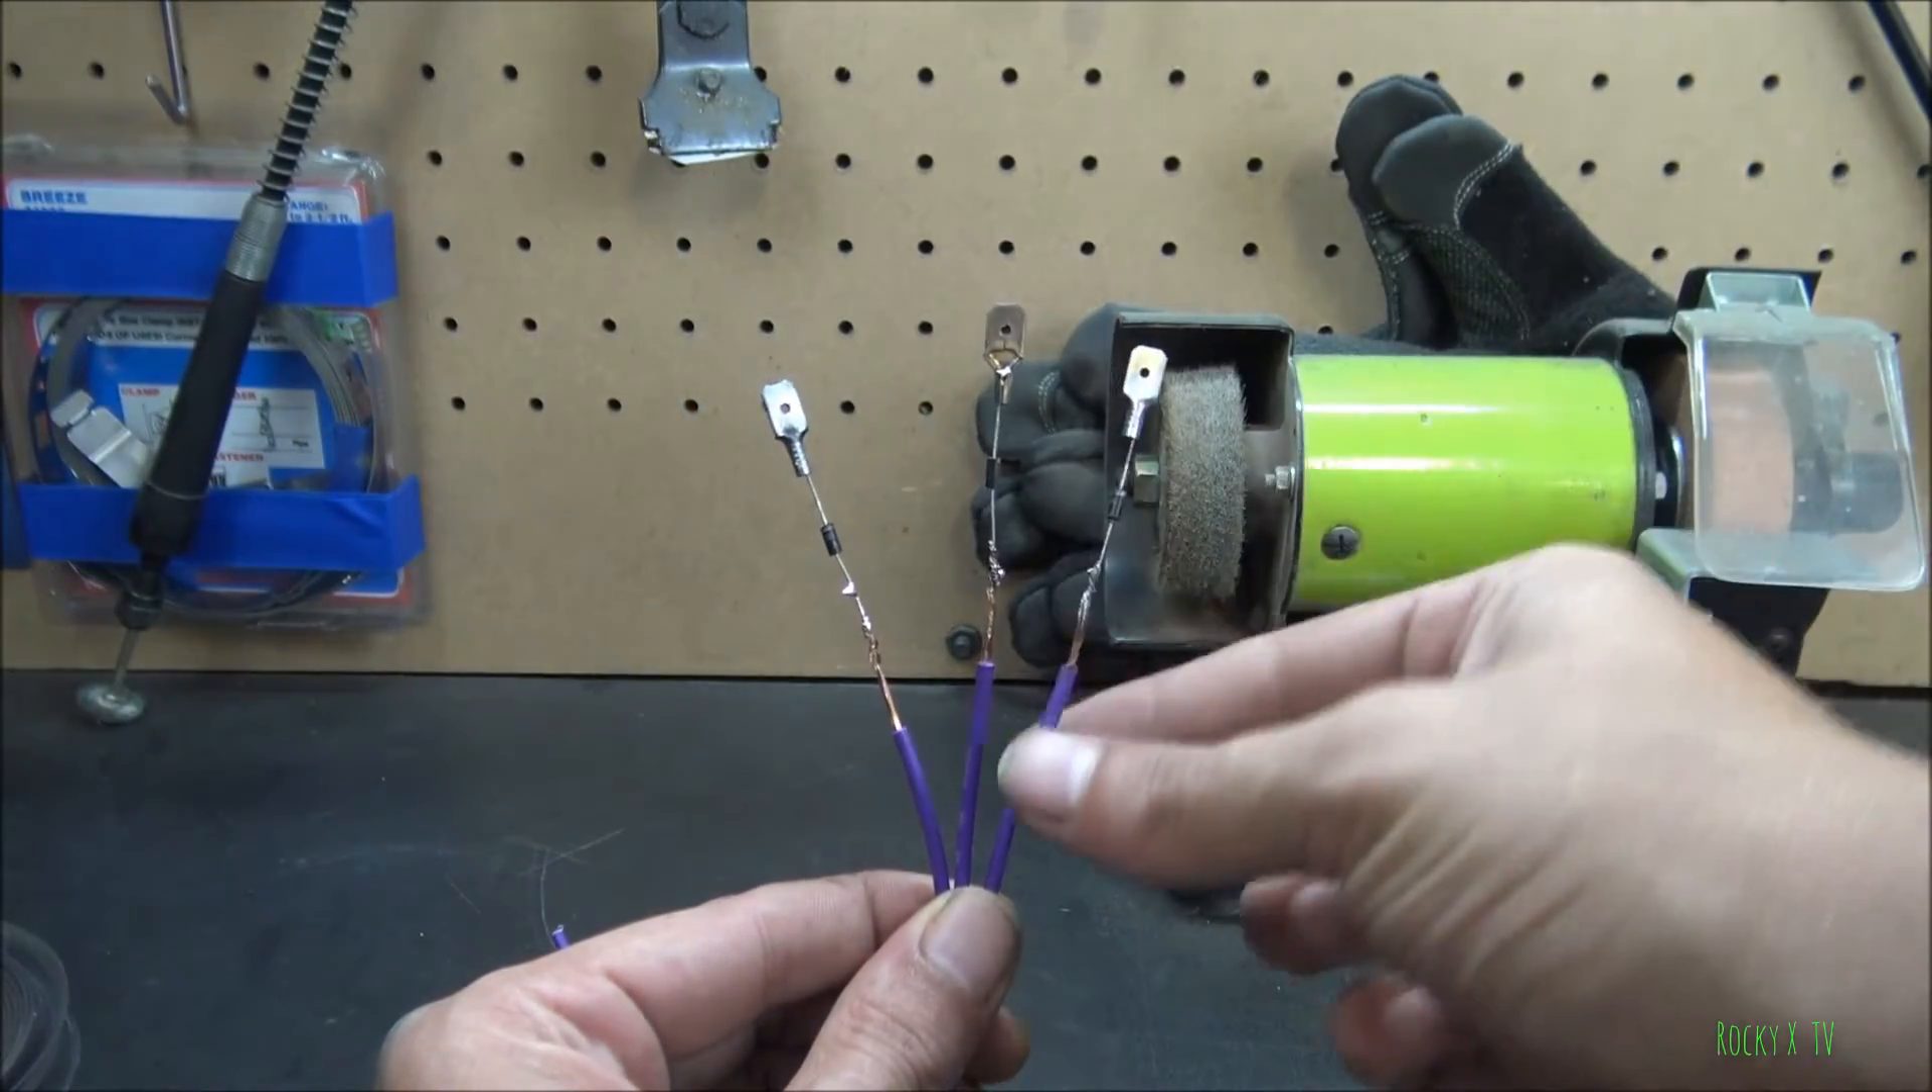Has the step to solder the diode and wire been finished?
Yes.